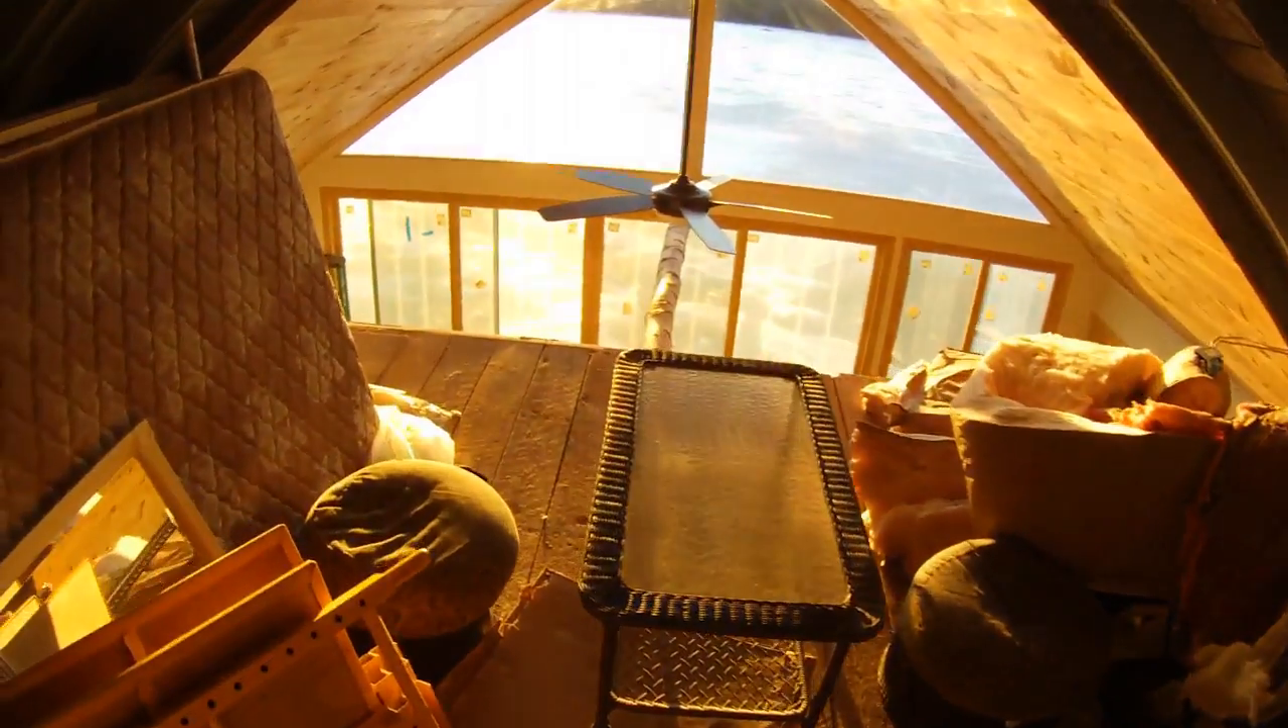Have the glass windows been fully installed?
Yes.